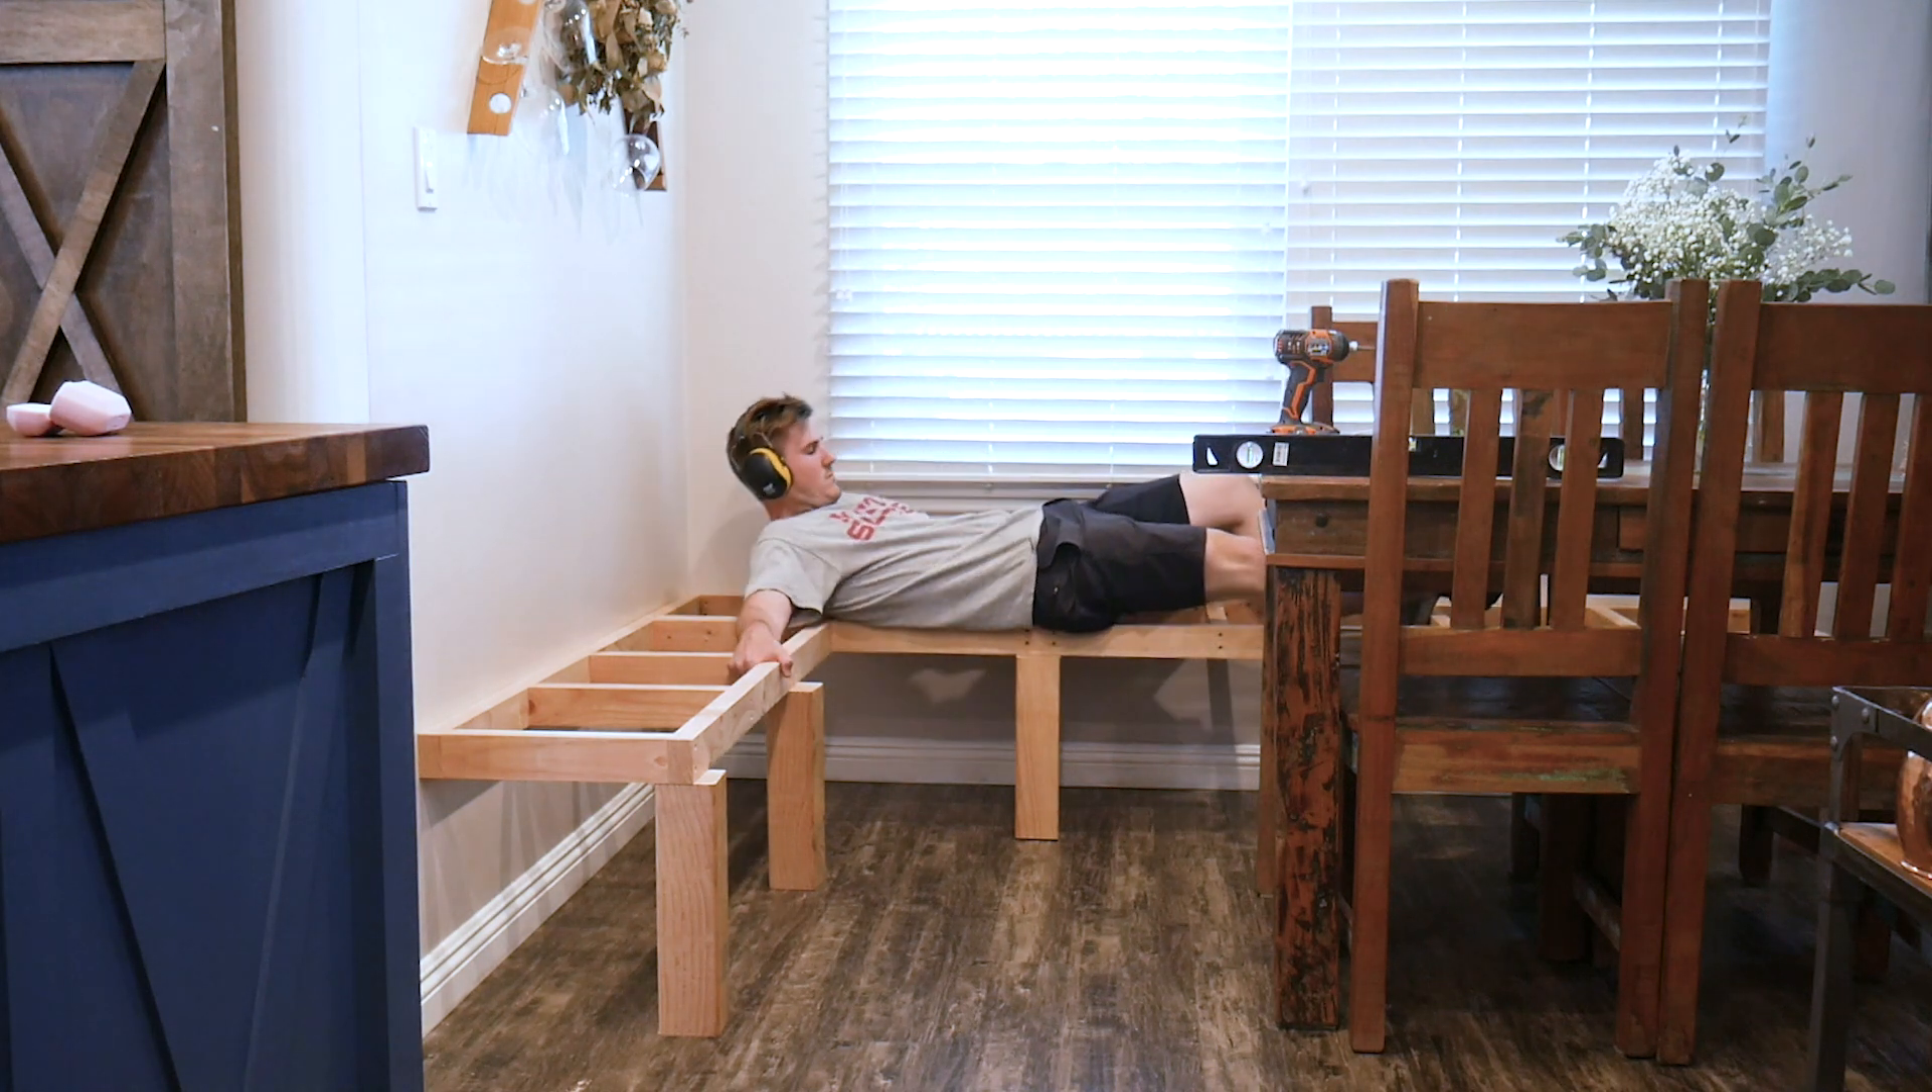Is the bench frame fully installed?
Yes.